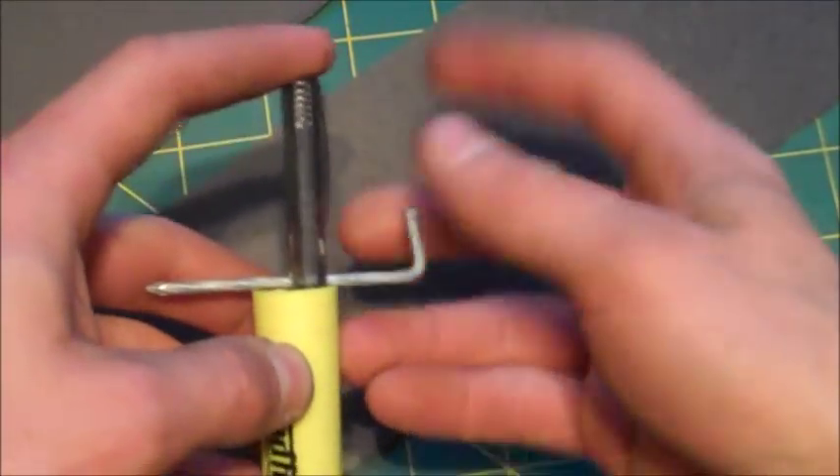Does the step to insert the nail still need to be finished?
No.